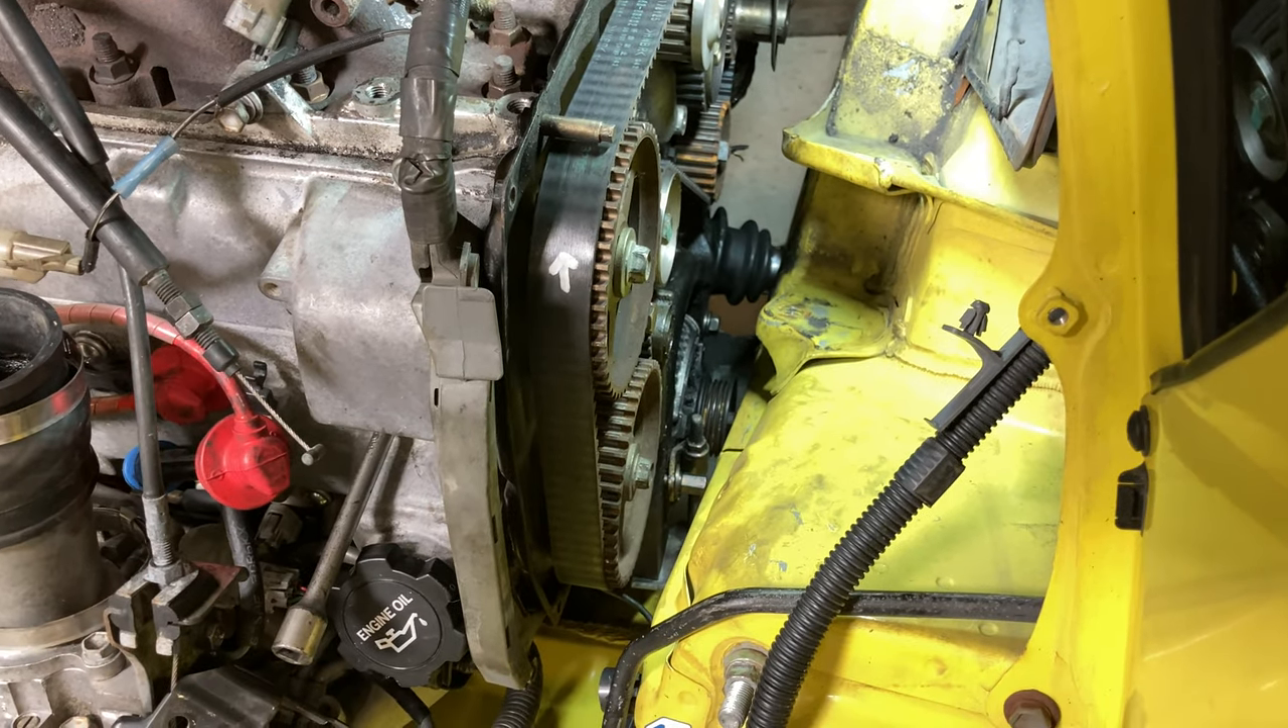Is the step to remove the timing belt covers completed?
Yes.